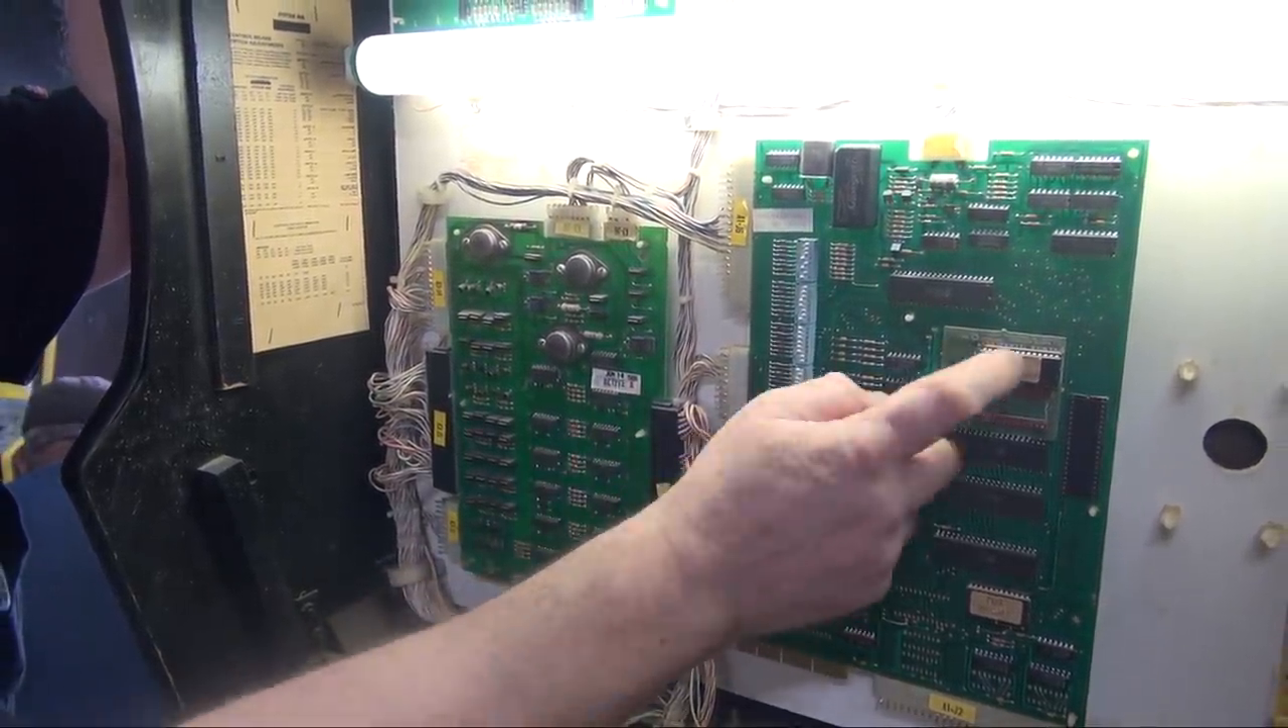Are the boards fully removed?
No.